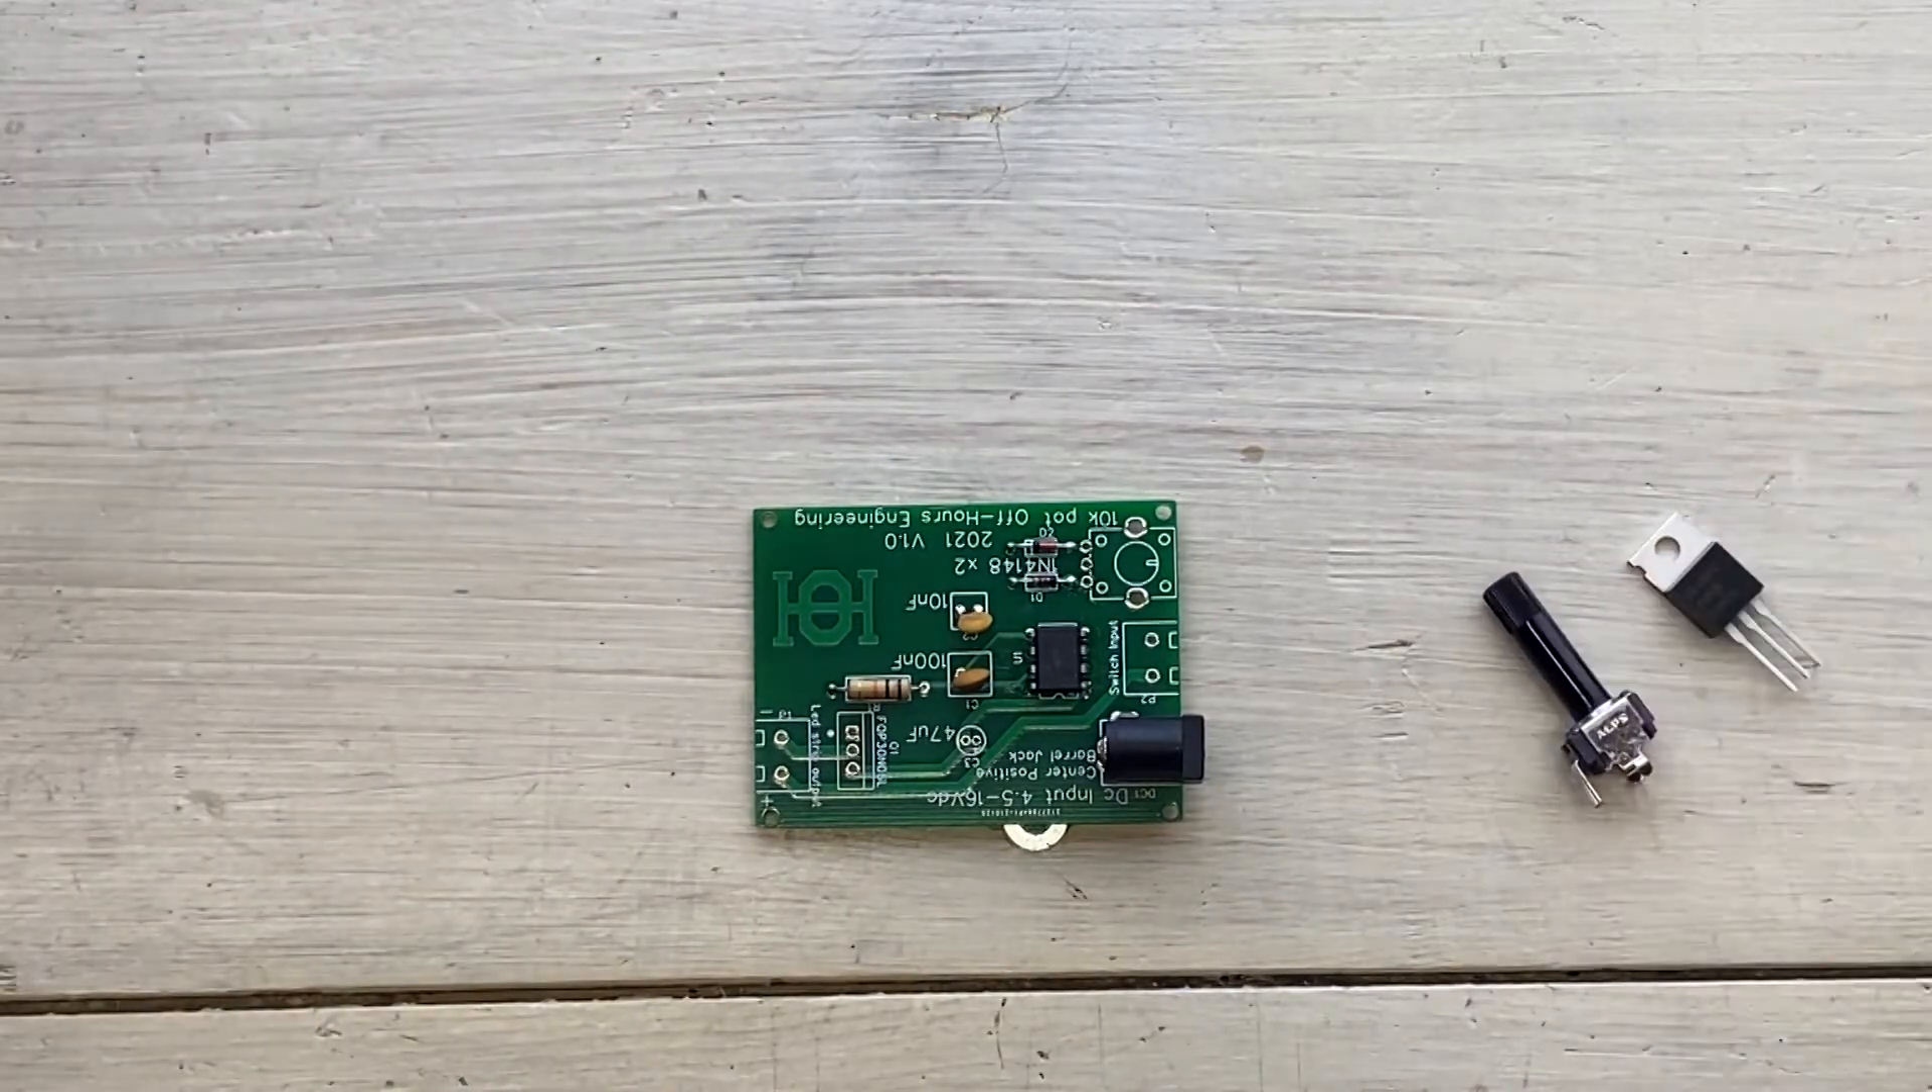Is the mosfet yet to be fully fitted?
Yes.